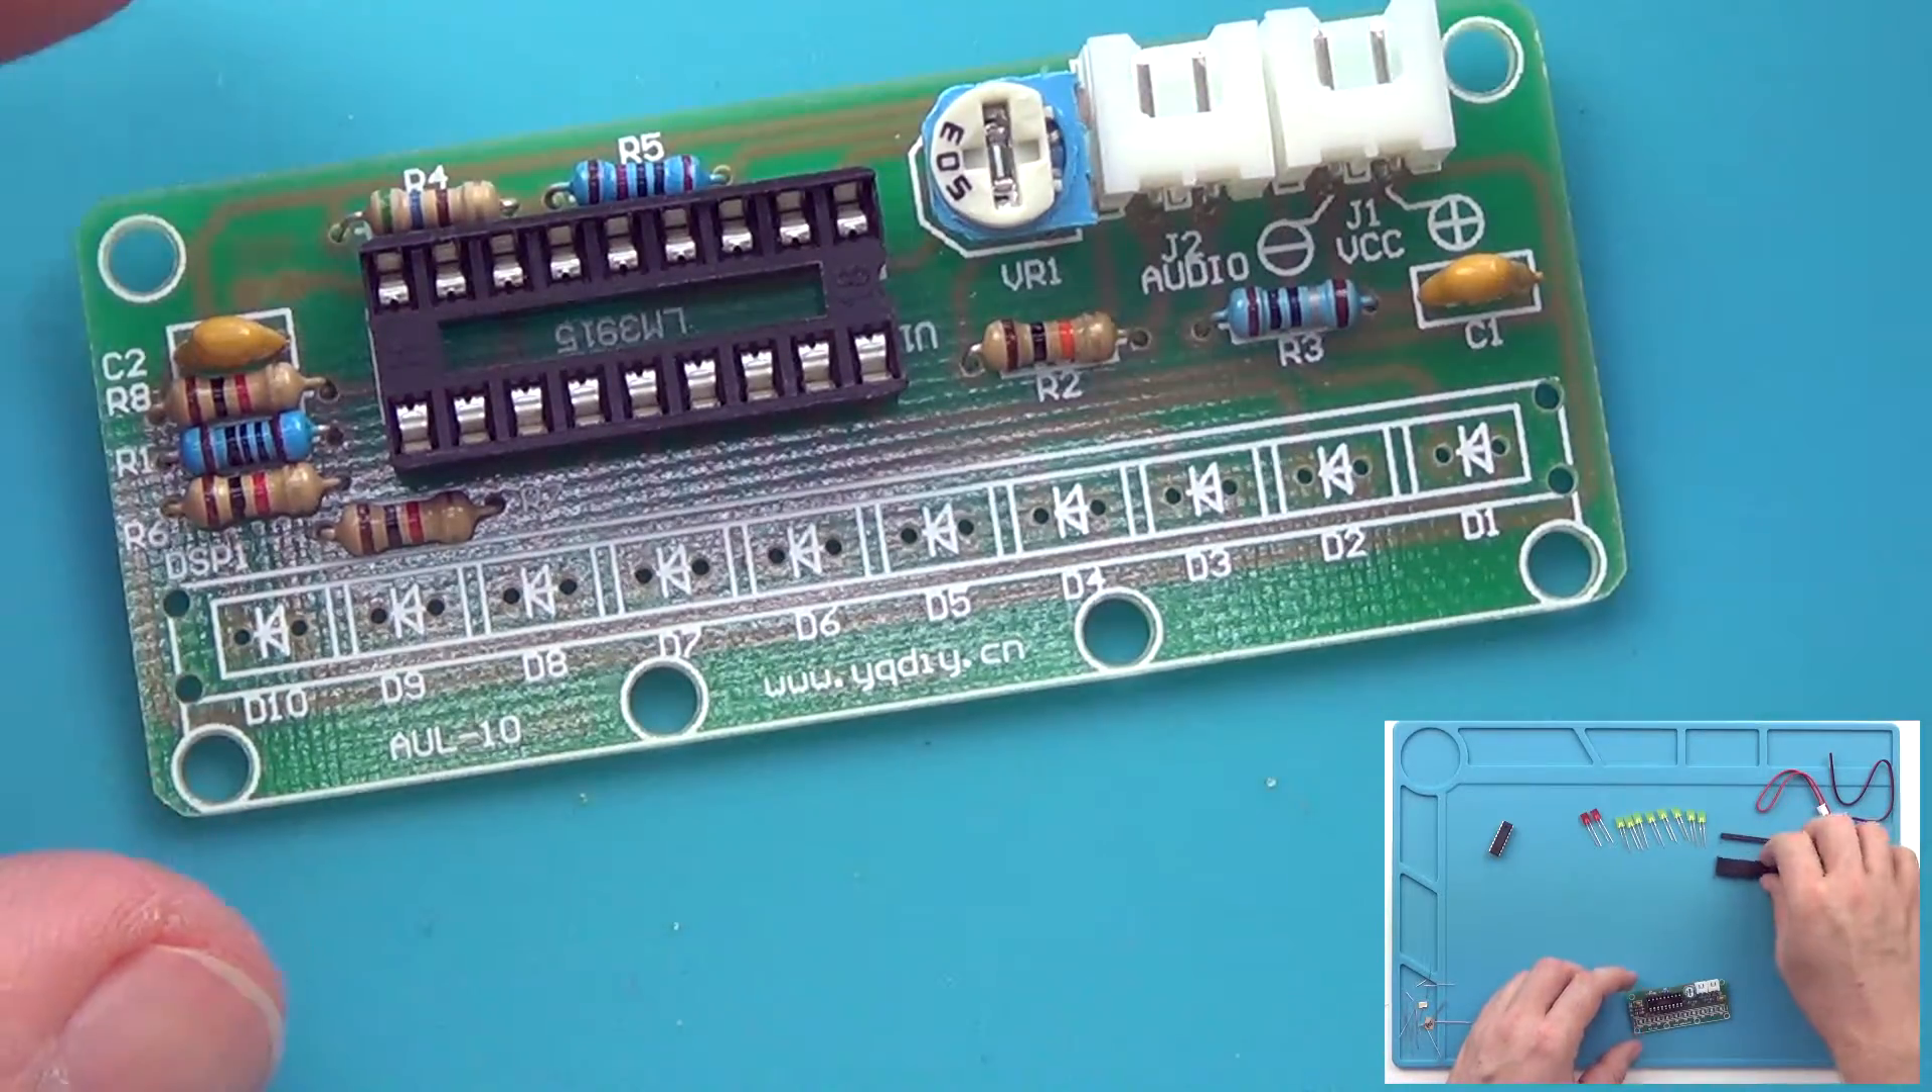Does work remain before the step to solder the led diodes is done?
Yes.